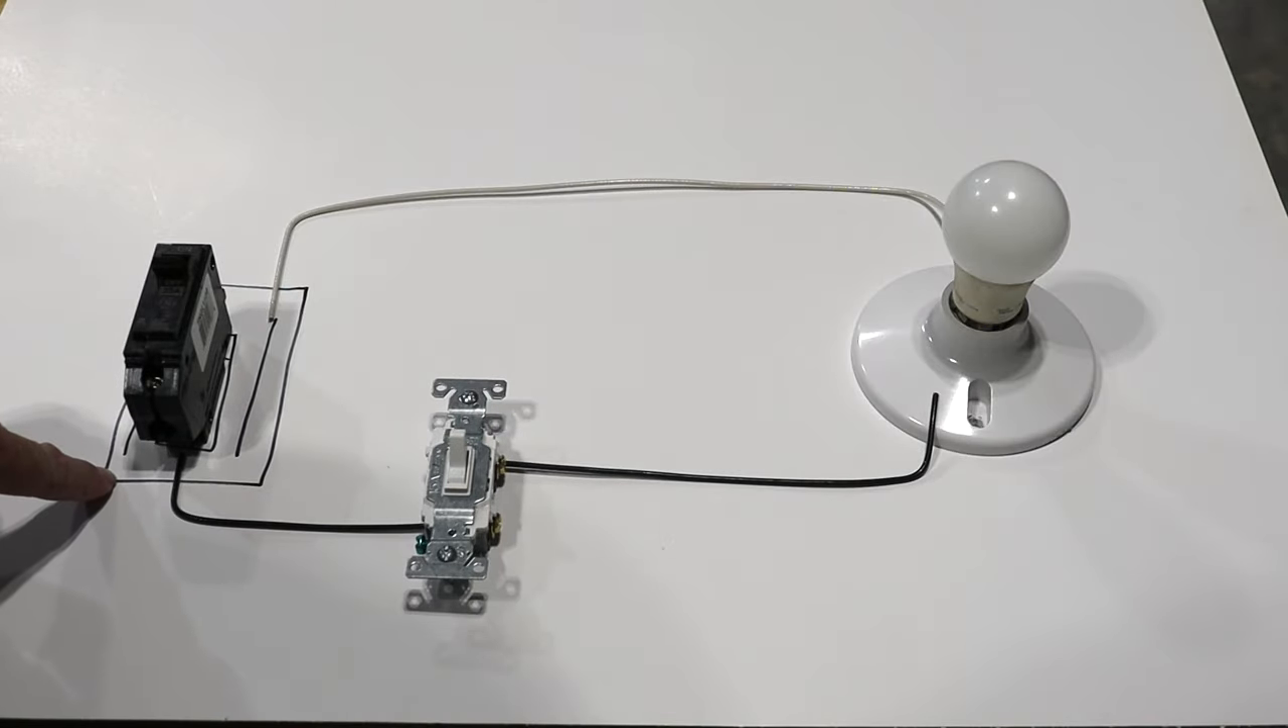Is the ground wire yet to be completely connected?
Yes.